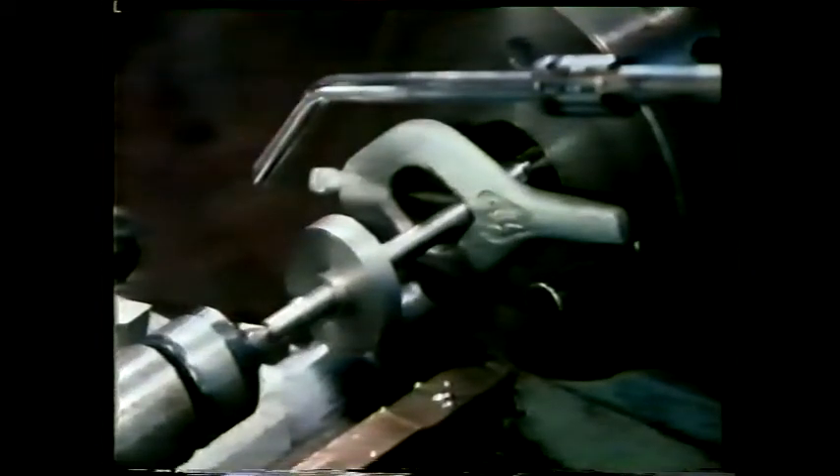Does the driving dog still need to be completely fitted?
No.